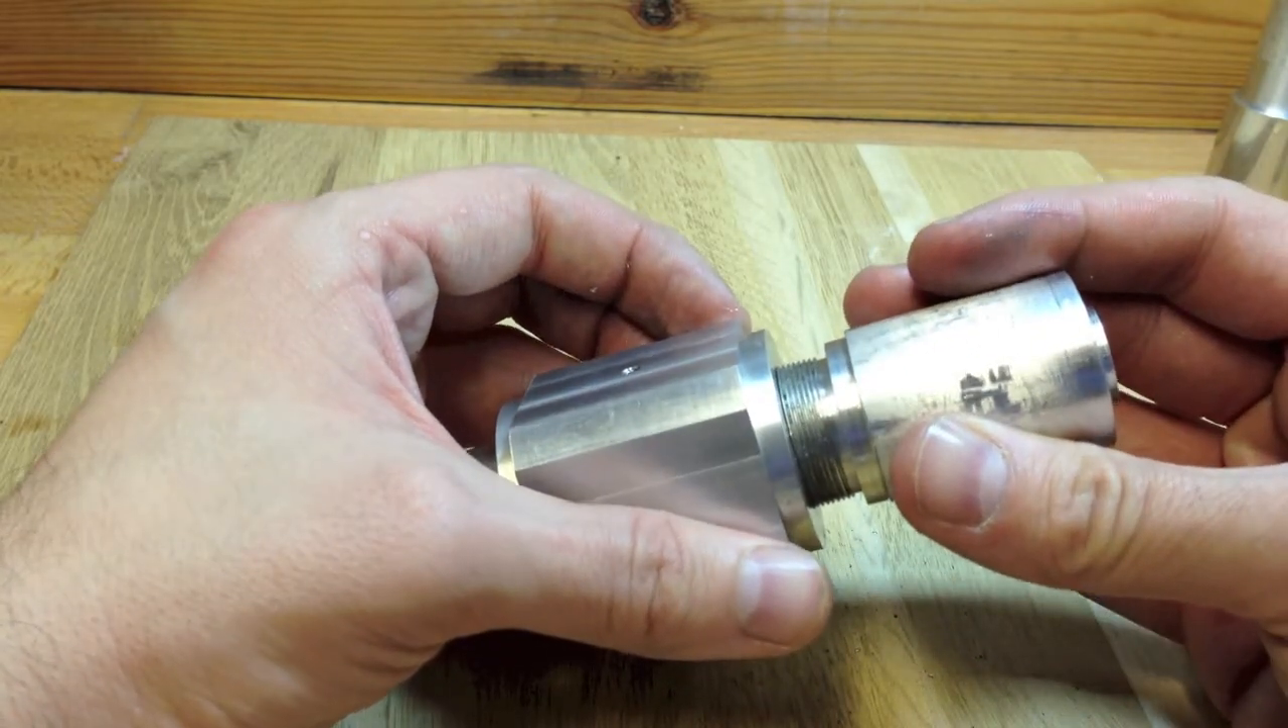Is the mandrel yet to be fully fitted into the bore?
Yes.